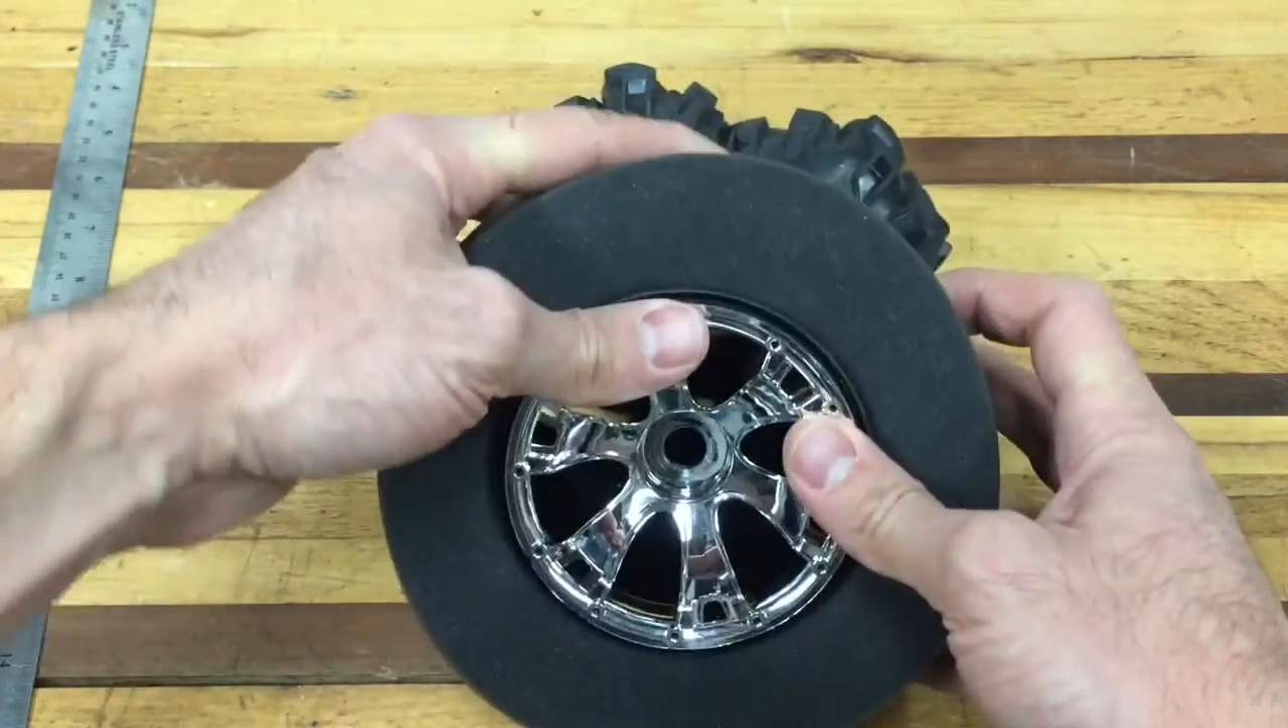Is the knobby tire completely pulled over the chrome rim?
No.